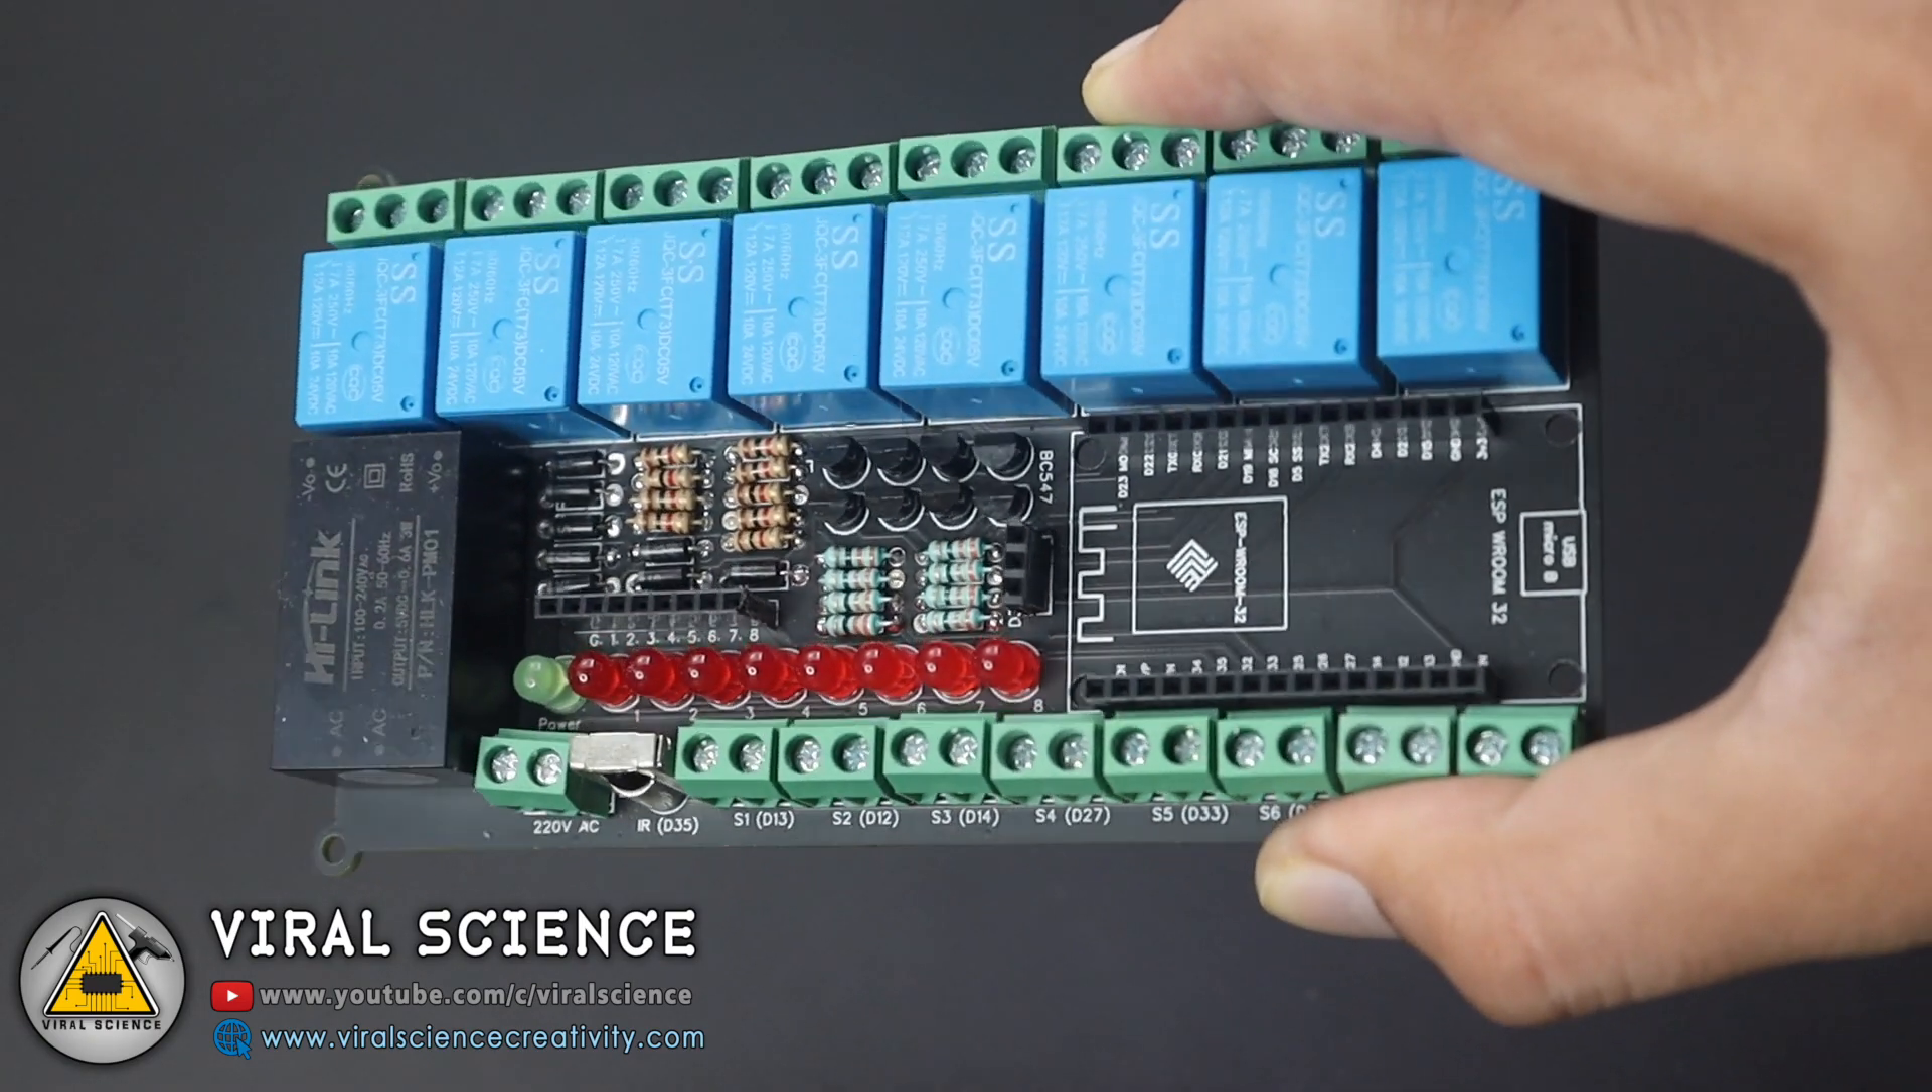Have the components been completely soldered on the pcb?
Yes.